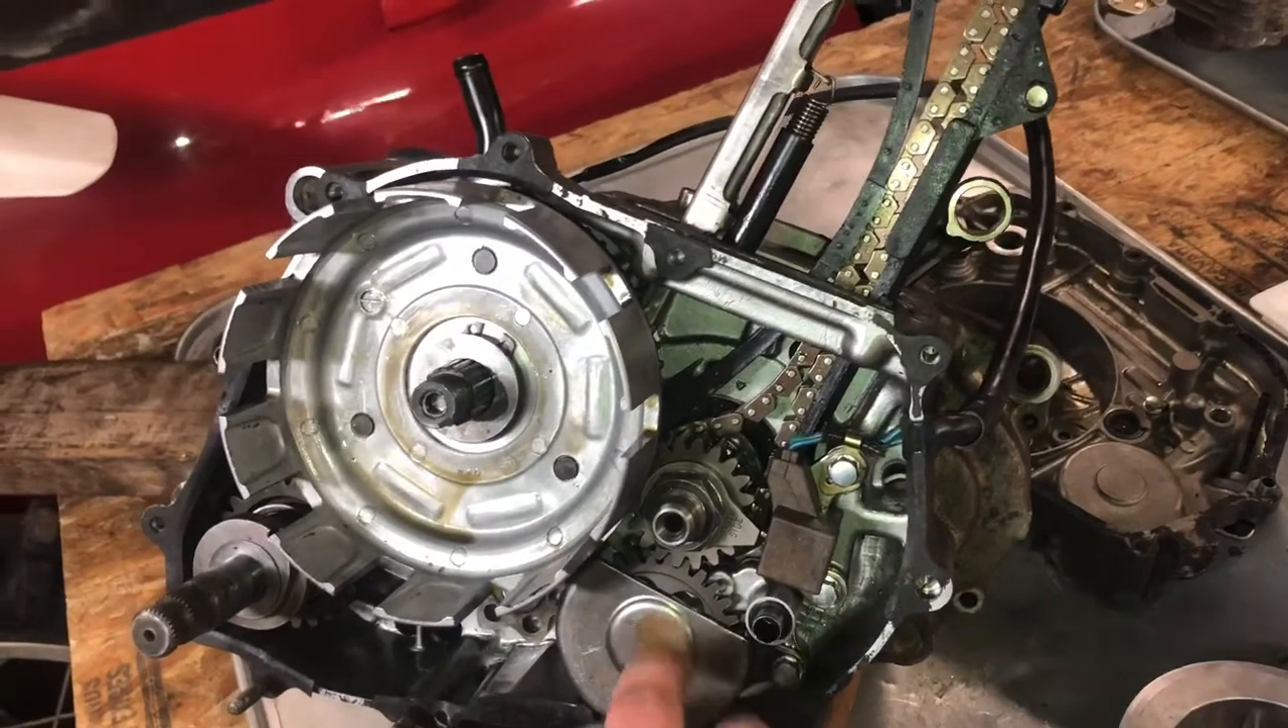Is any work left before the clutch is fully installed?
Yes.